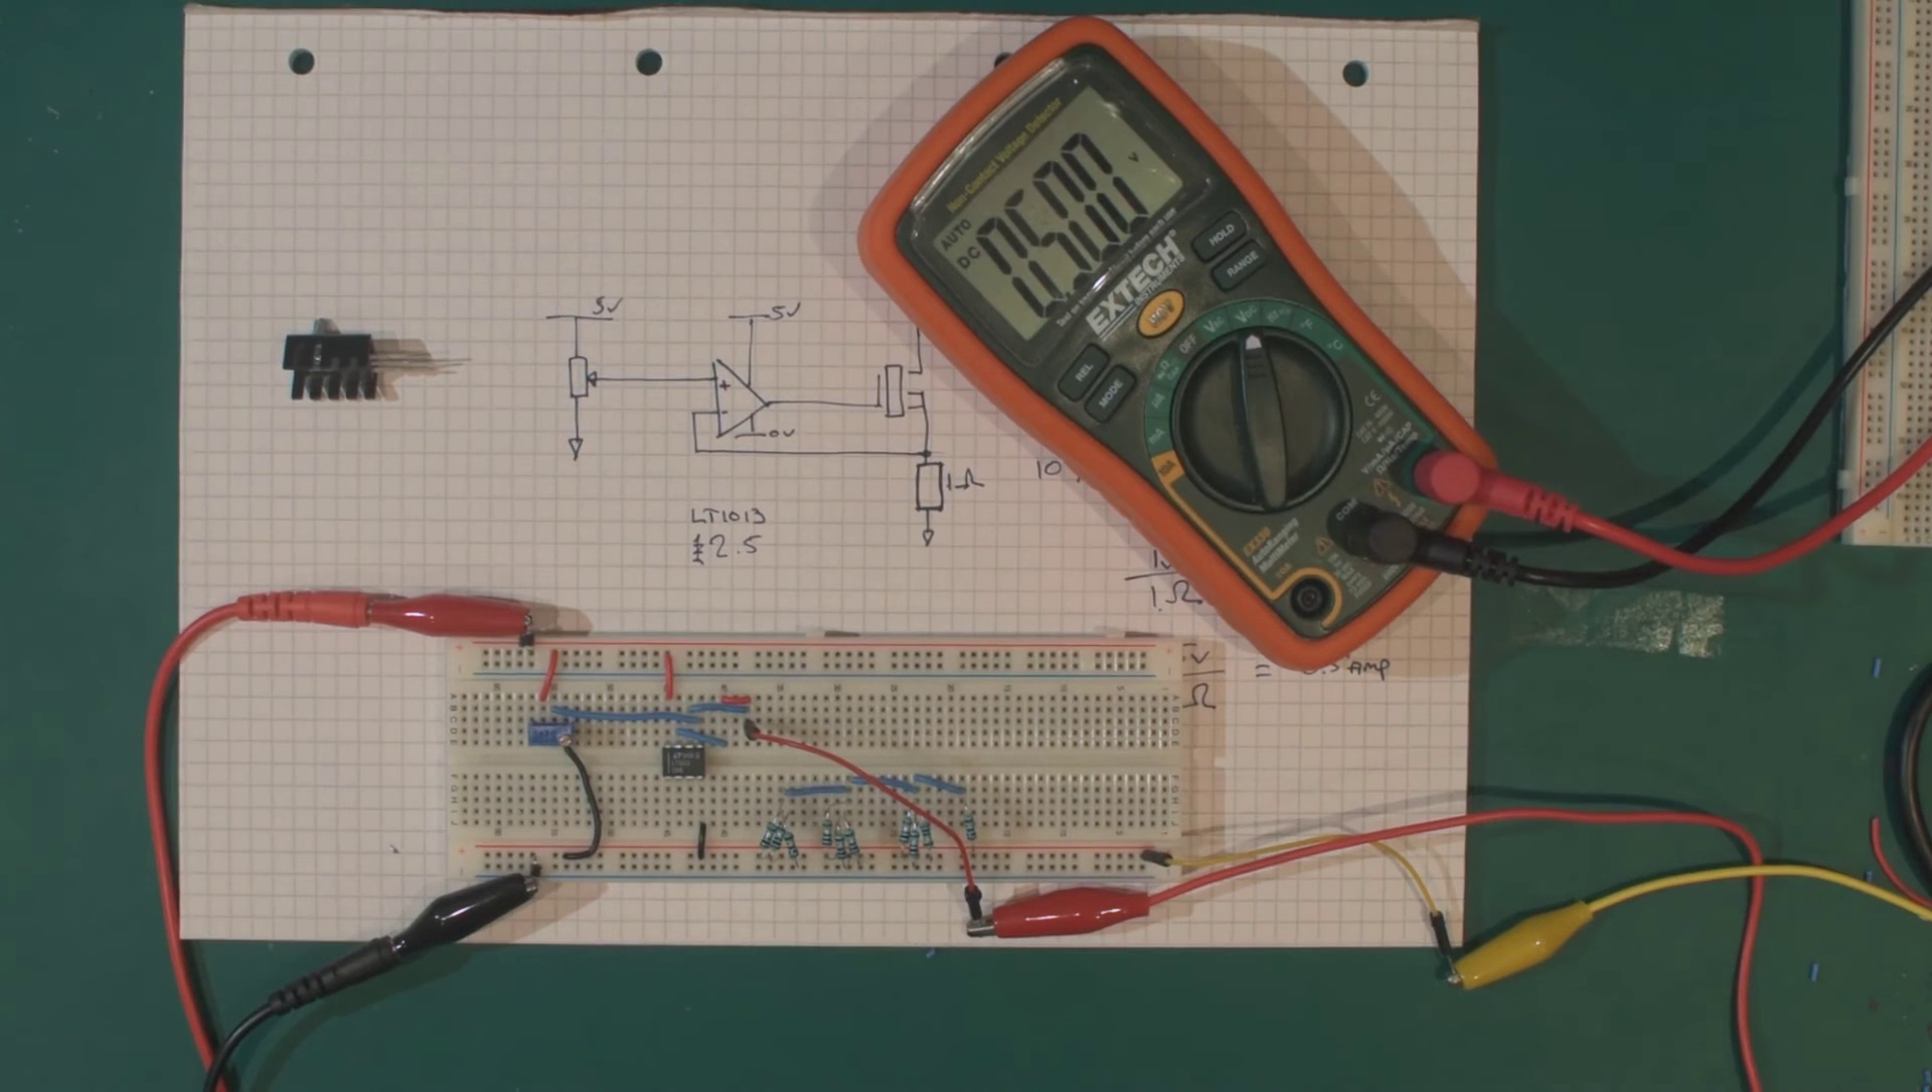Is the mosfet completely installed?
No.